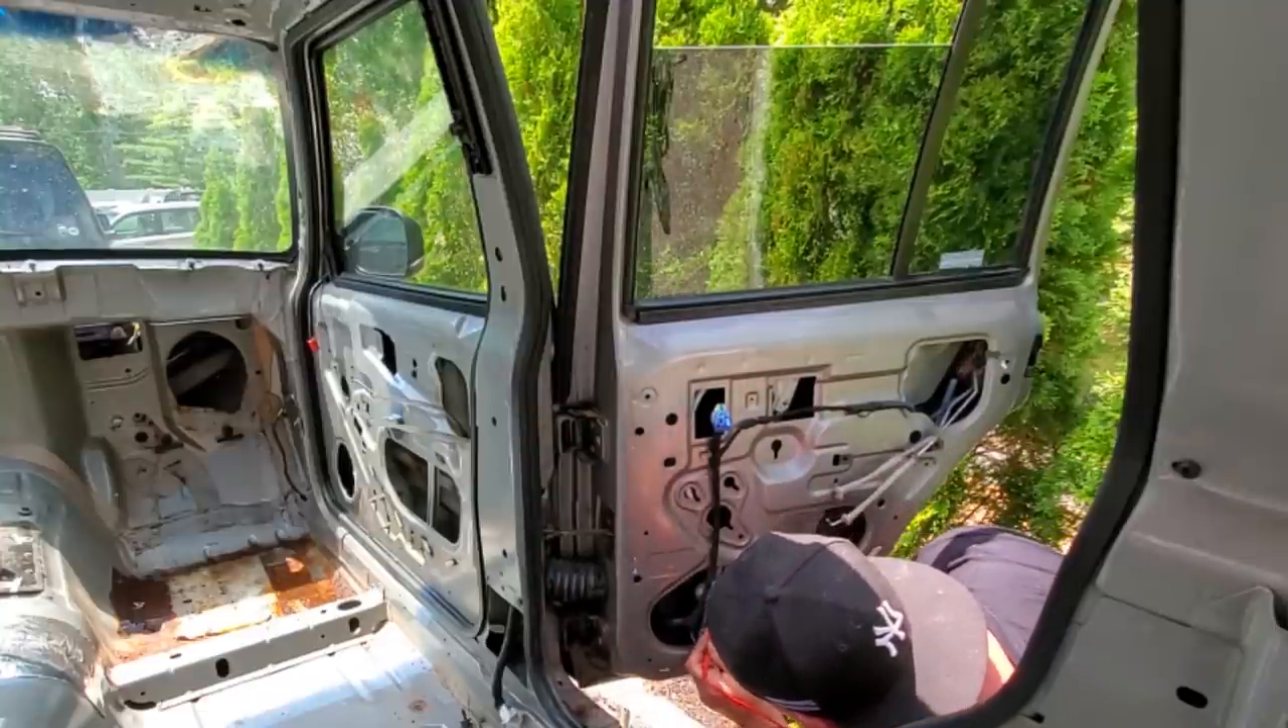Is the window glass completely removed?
No.